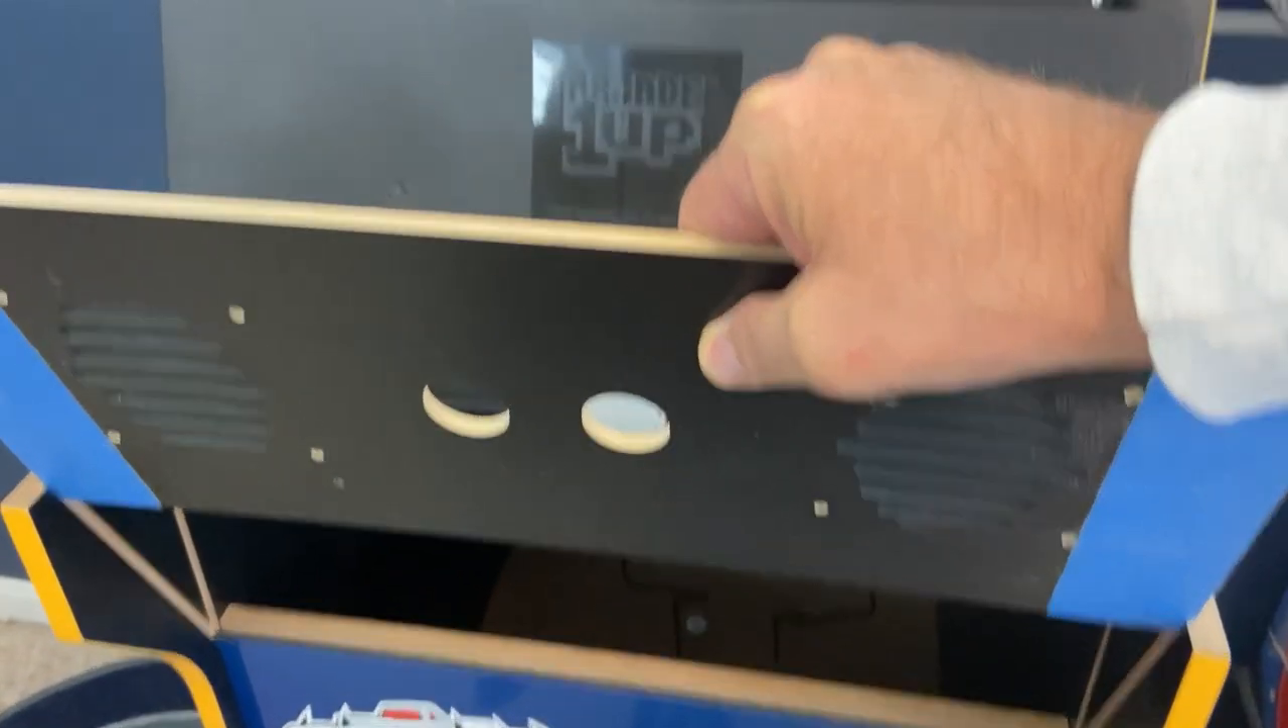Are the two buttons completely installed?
No.